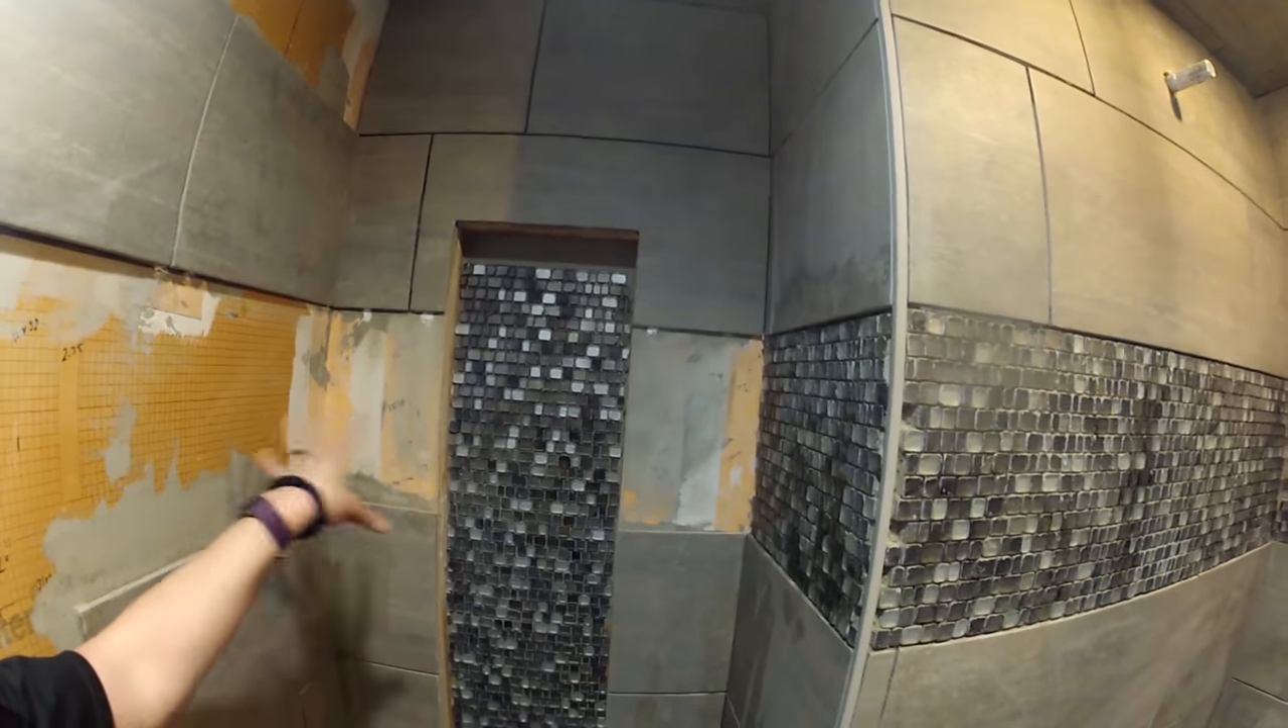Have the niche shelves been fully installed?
No.